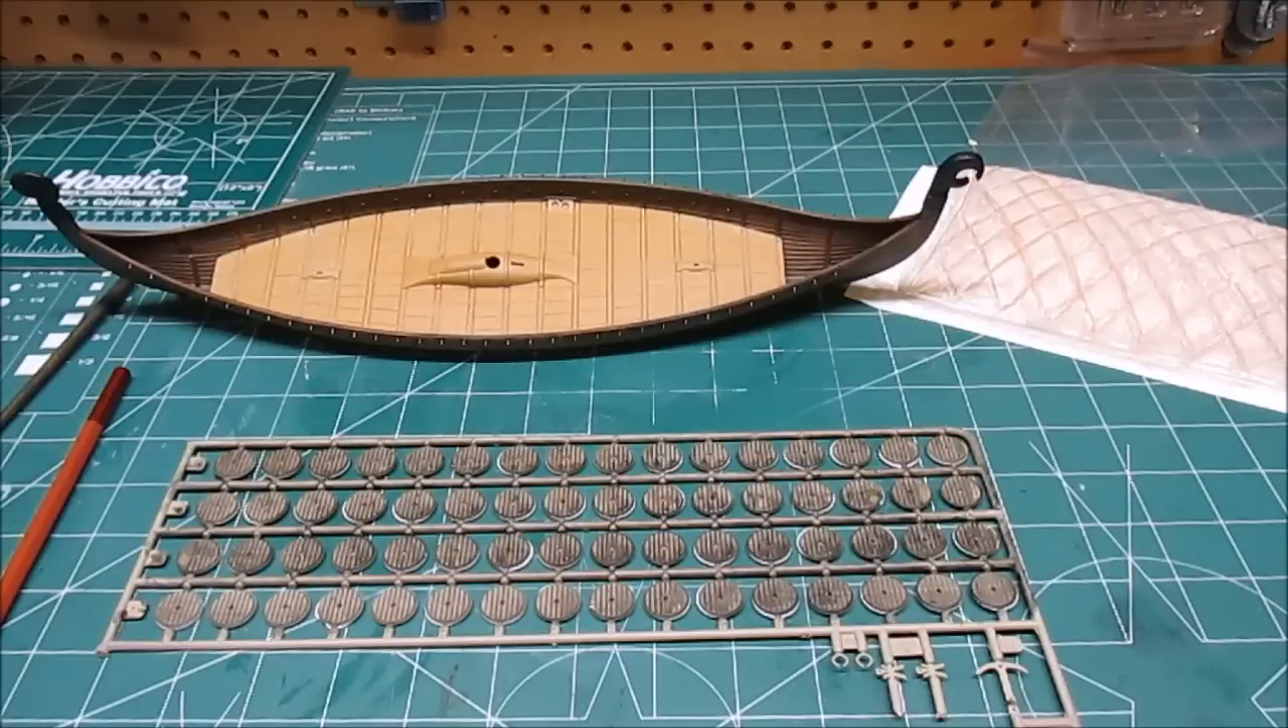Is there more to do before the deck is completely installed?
No.